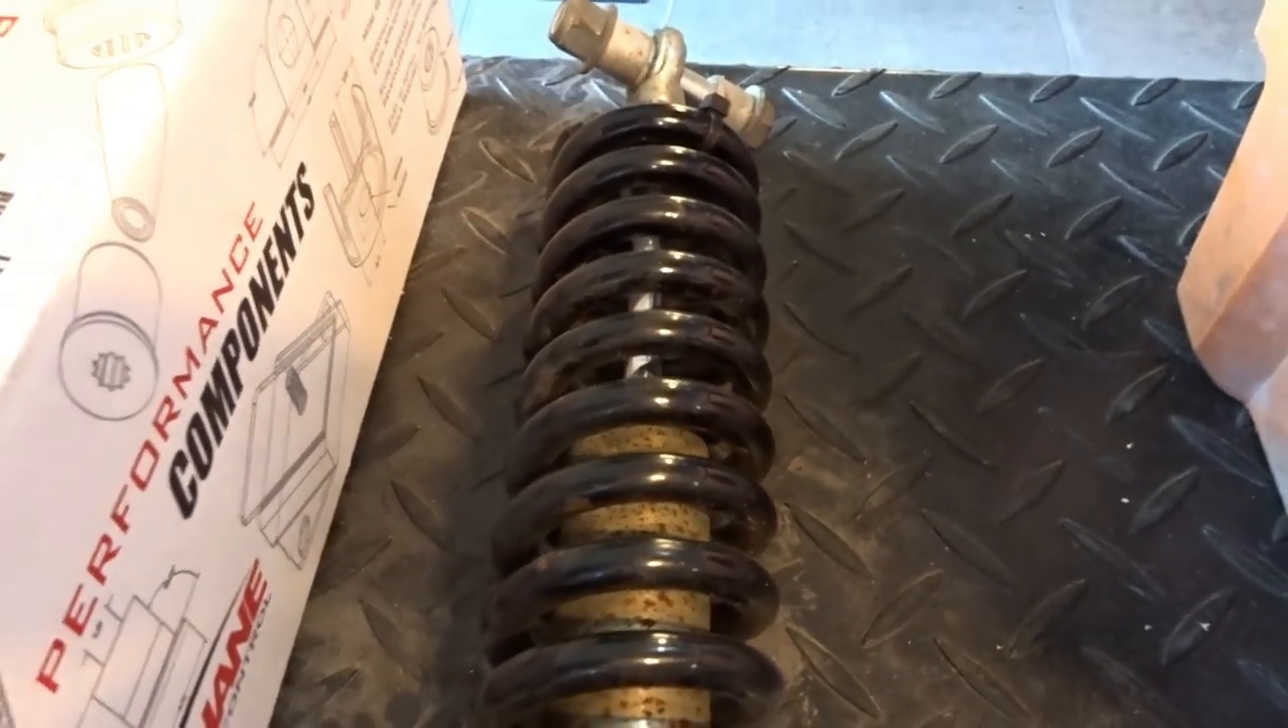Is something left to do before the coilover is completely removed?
No.